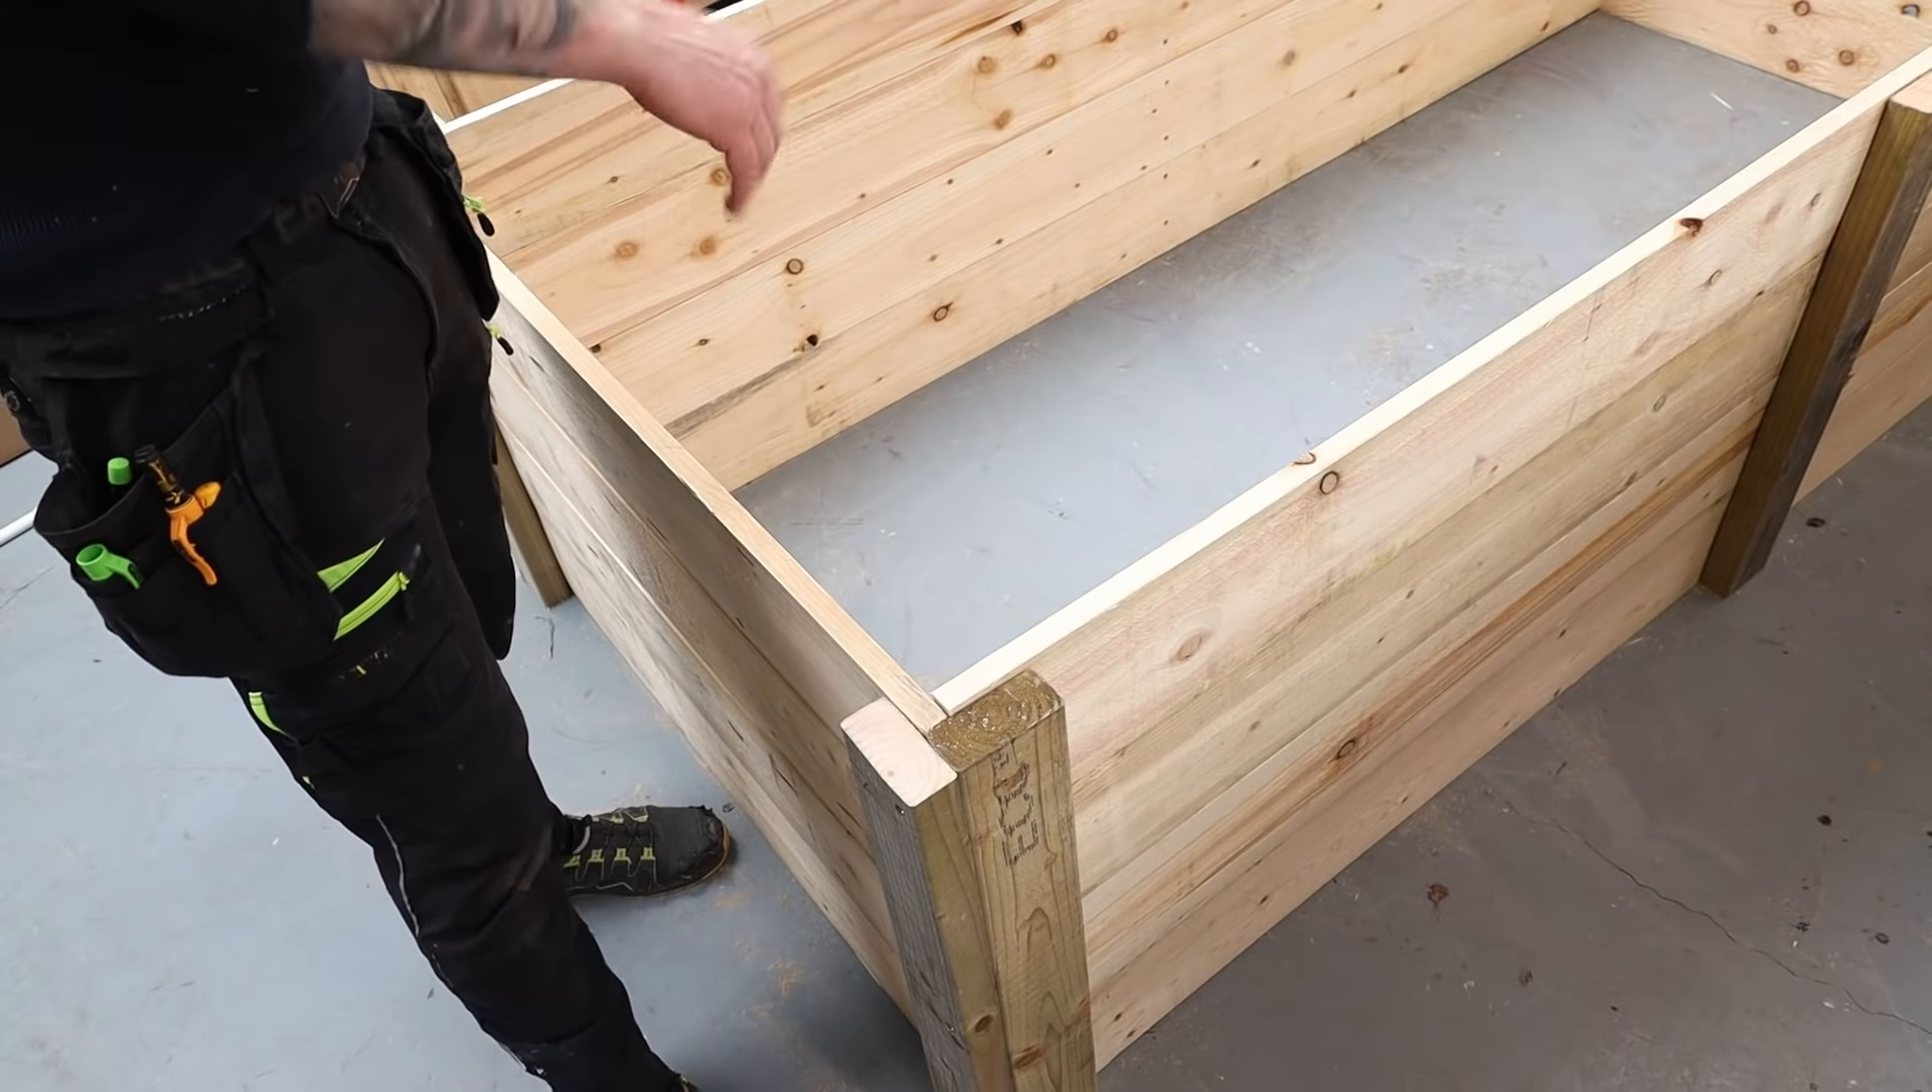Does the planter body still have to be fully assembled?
No.